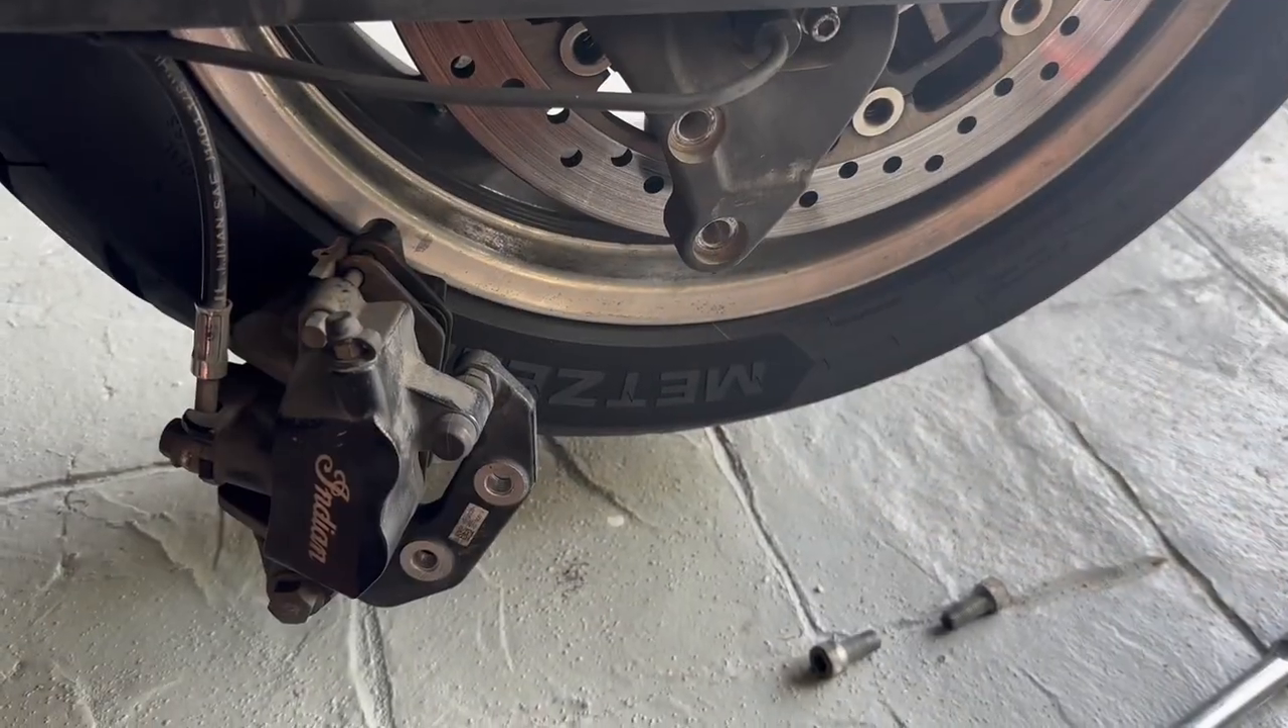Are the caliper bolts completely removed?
Yes.